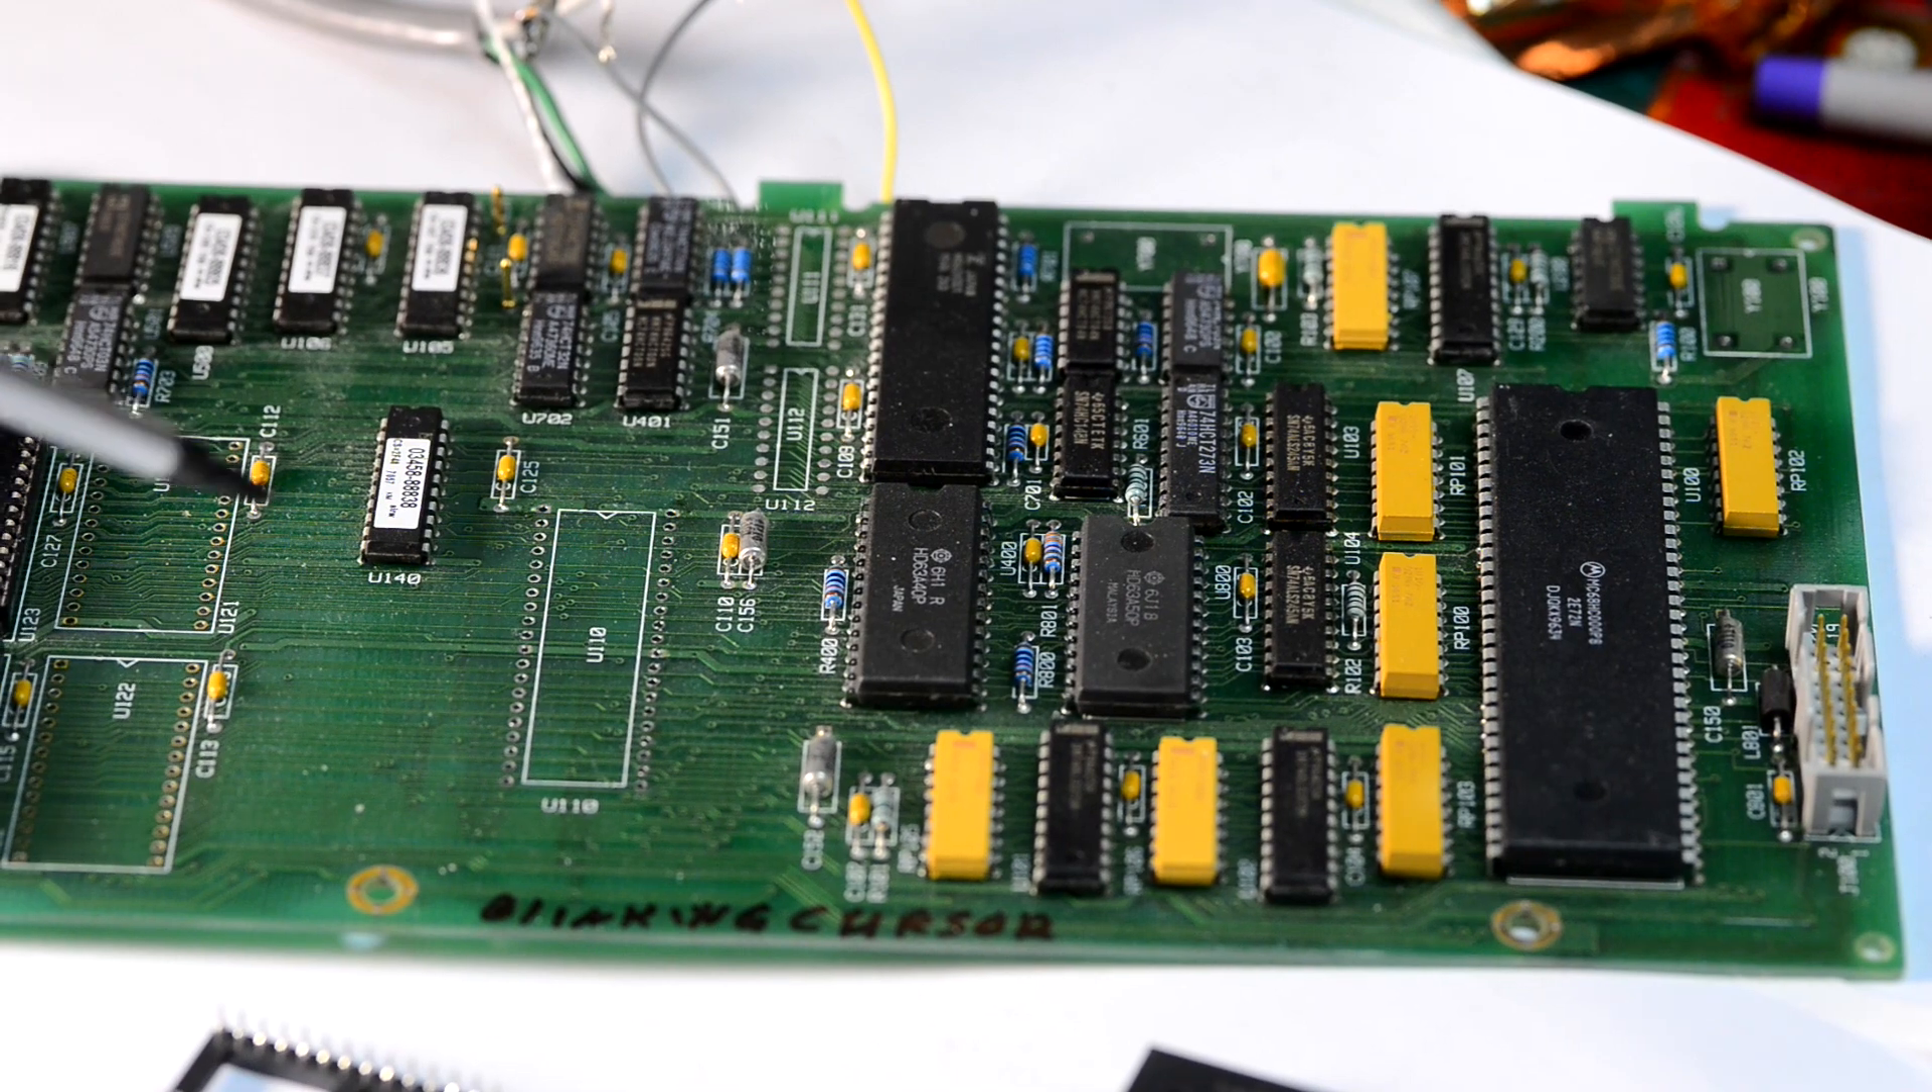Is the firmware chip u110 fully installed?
No.